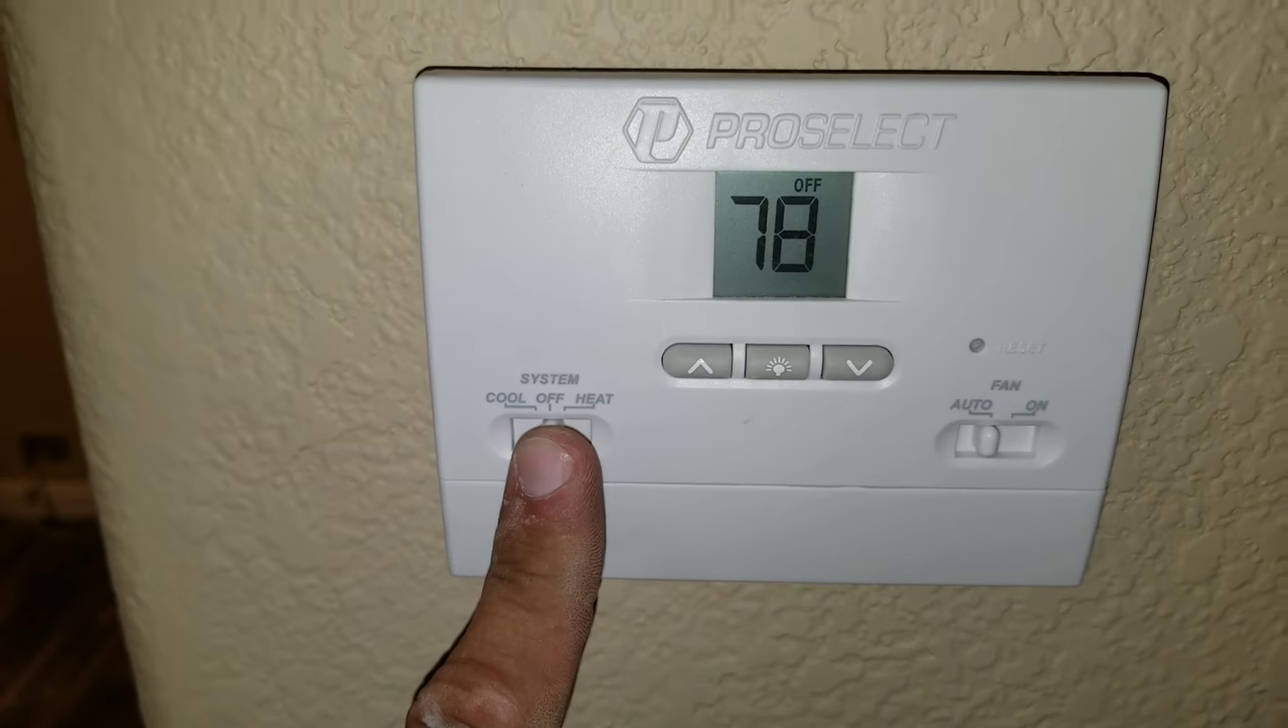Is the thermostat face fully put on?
Yes.